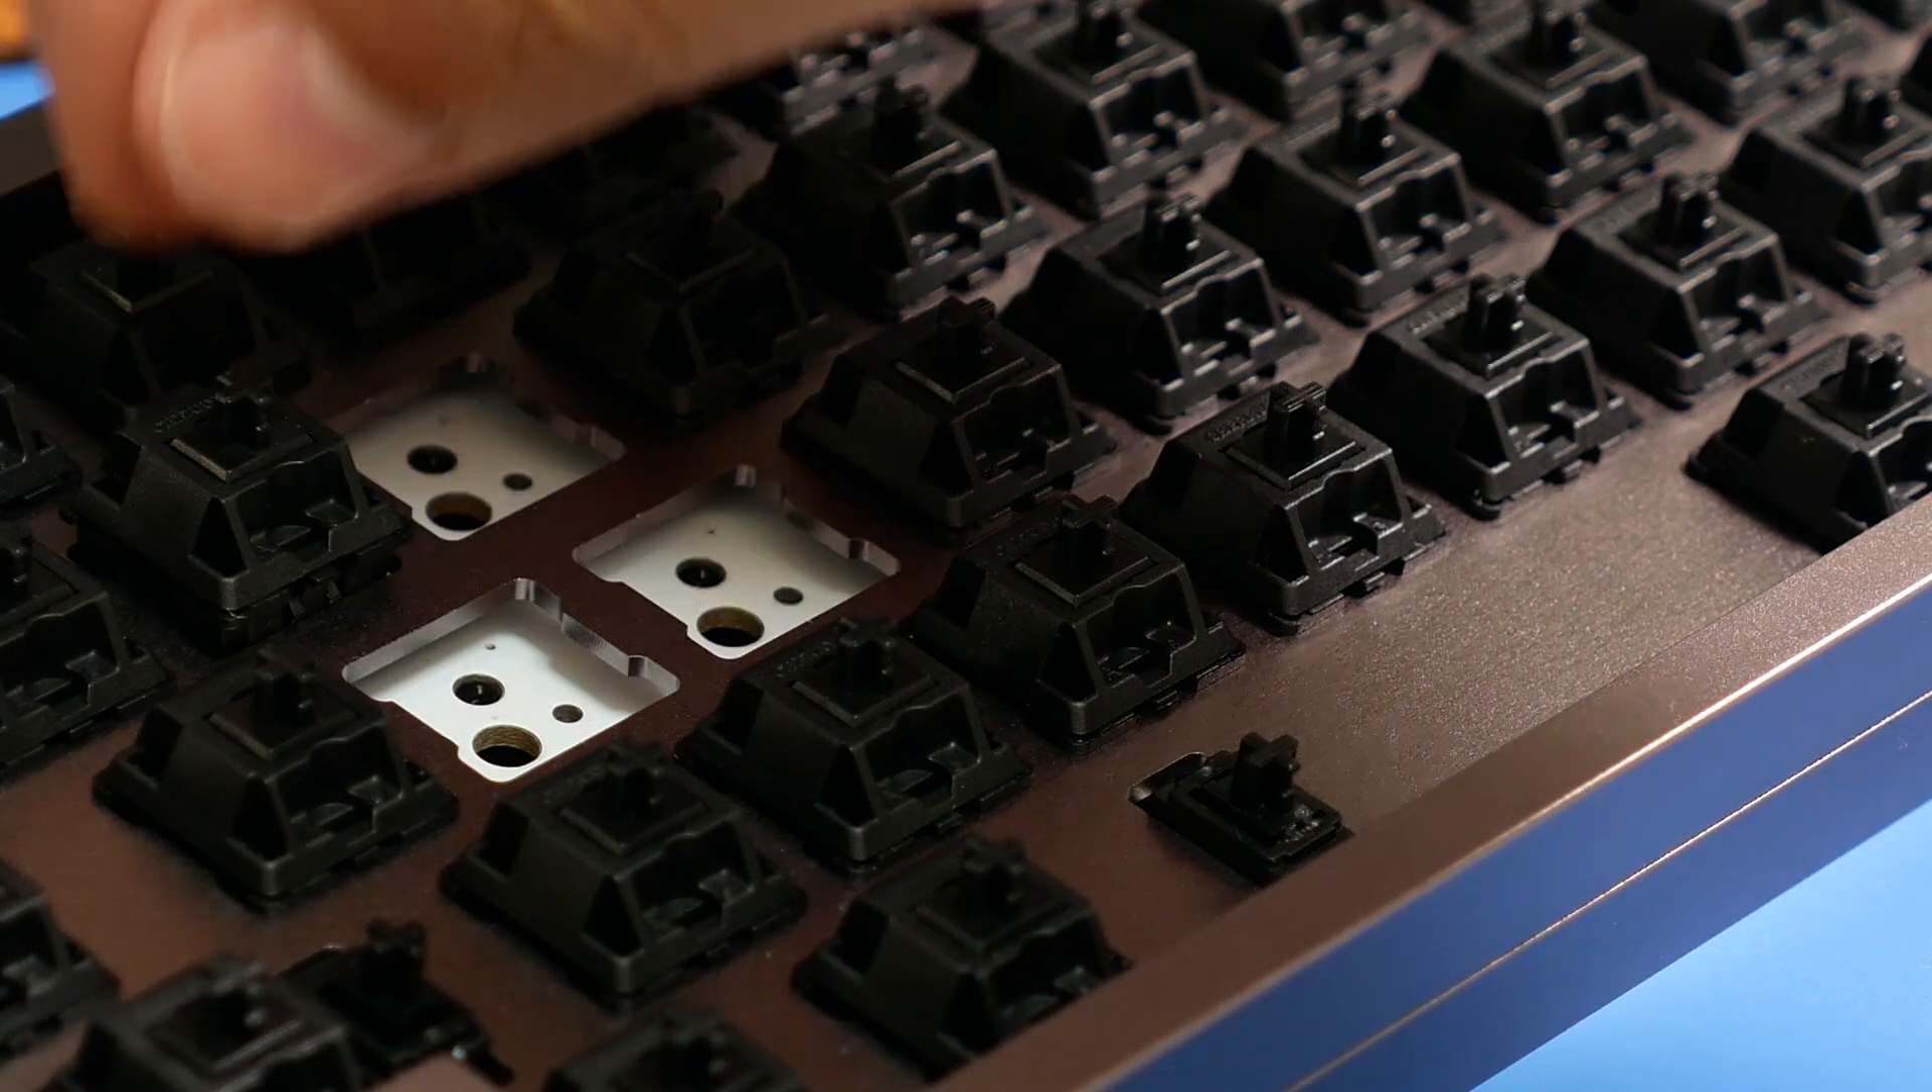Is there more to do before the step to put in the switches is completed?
Yes.